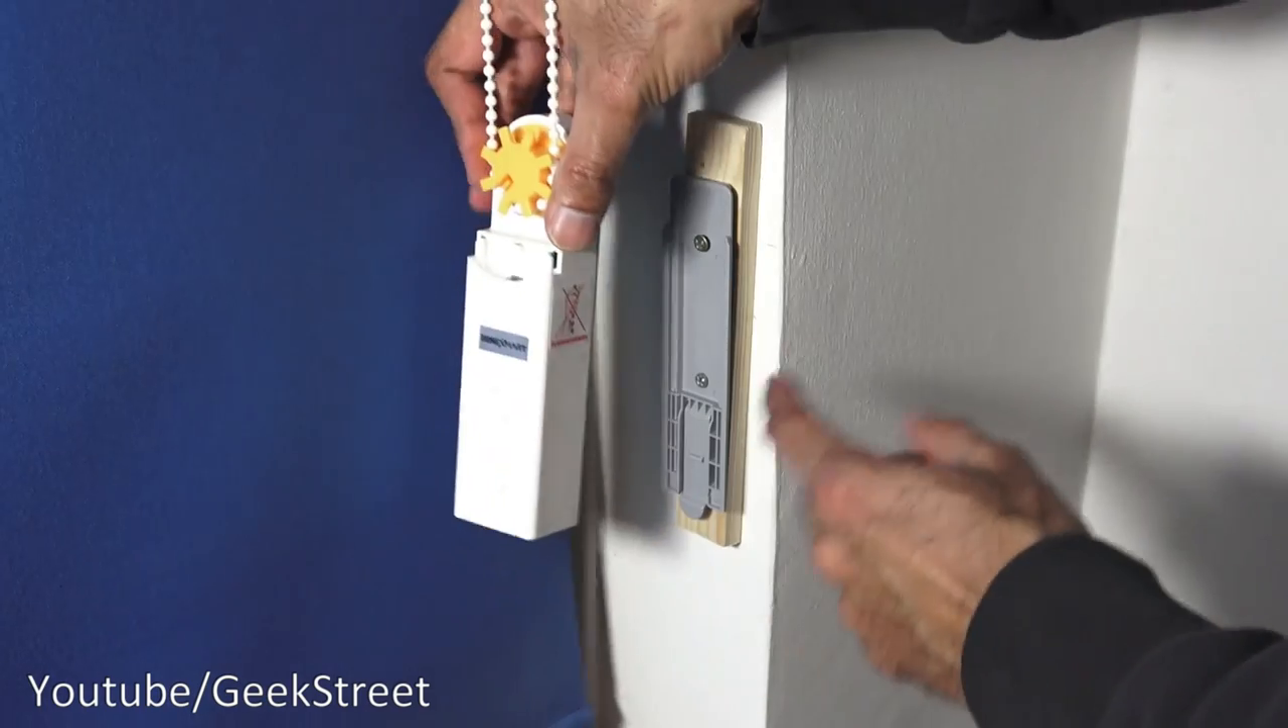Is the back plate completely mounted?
Yes.